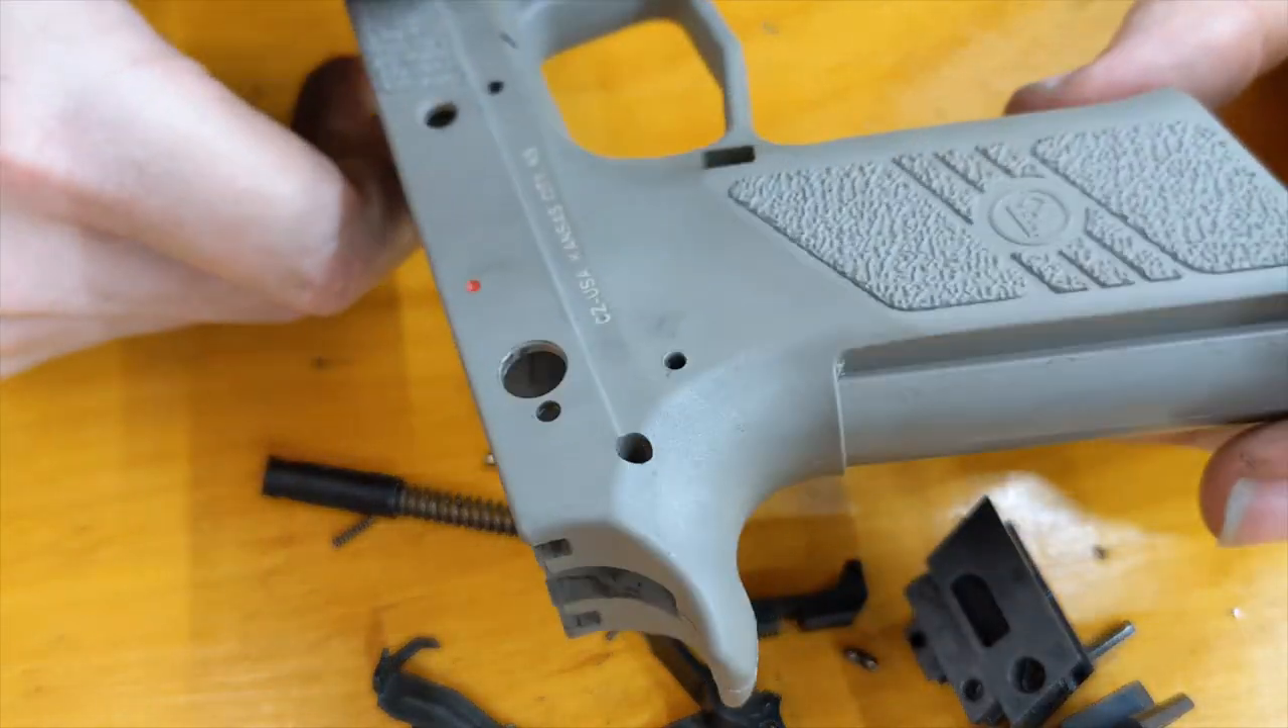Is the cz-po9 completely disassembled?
Yes.